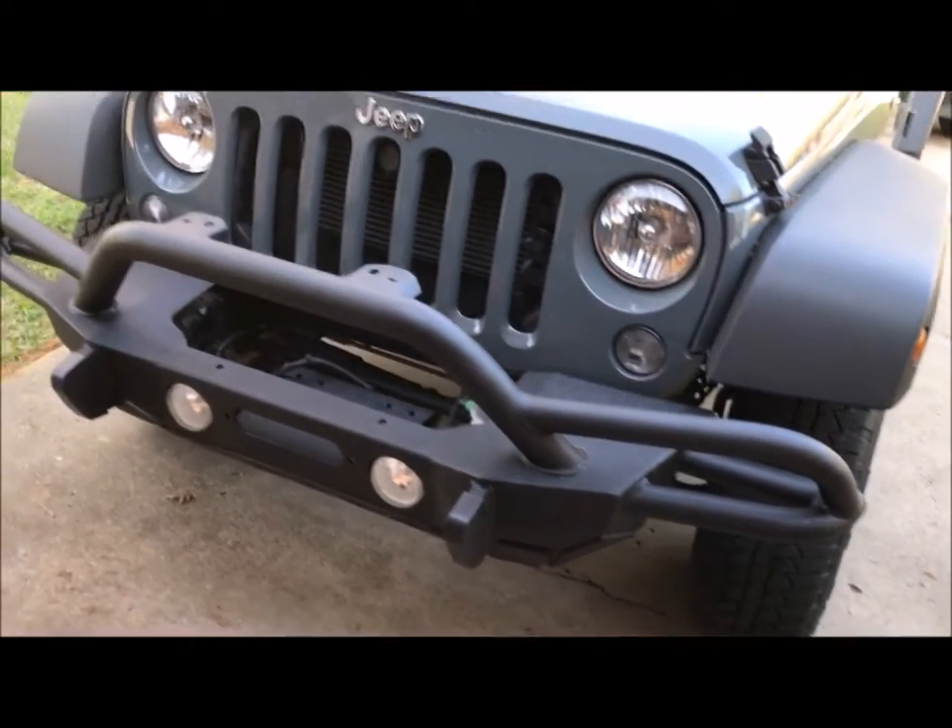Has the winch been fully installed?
No.